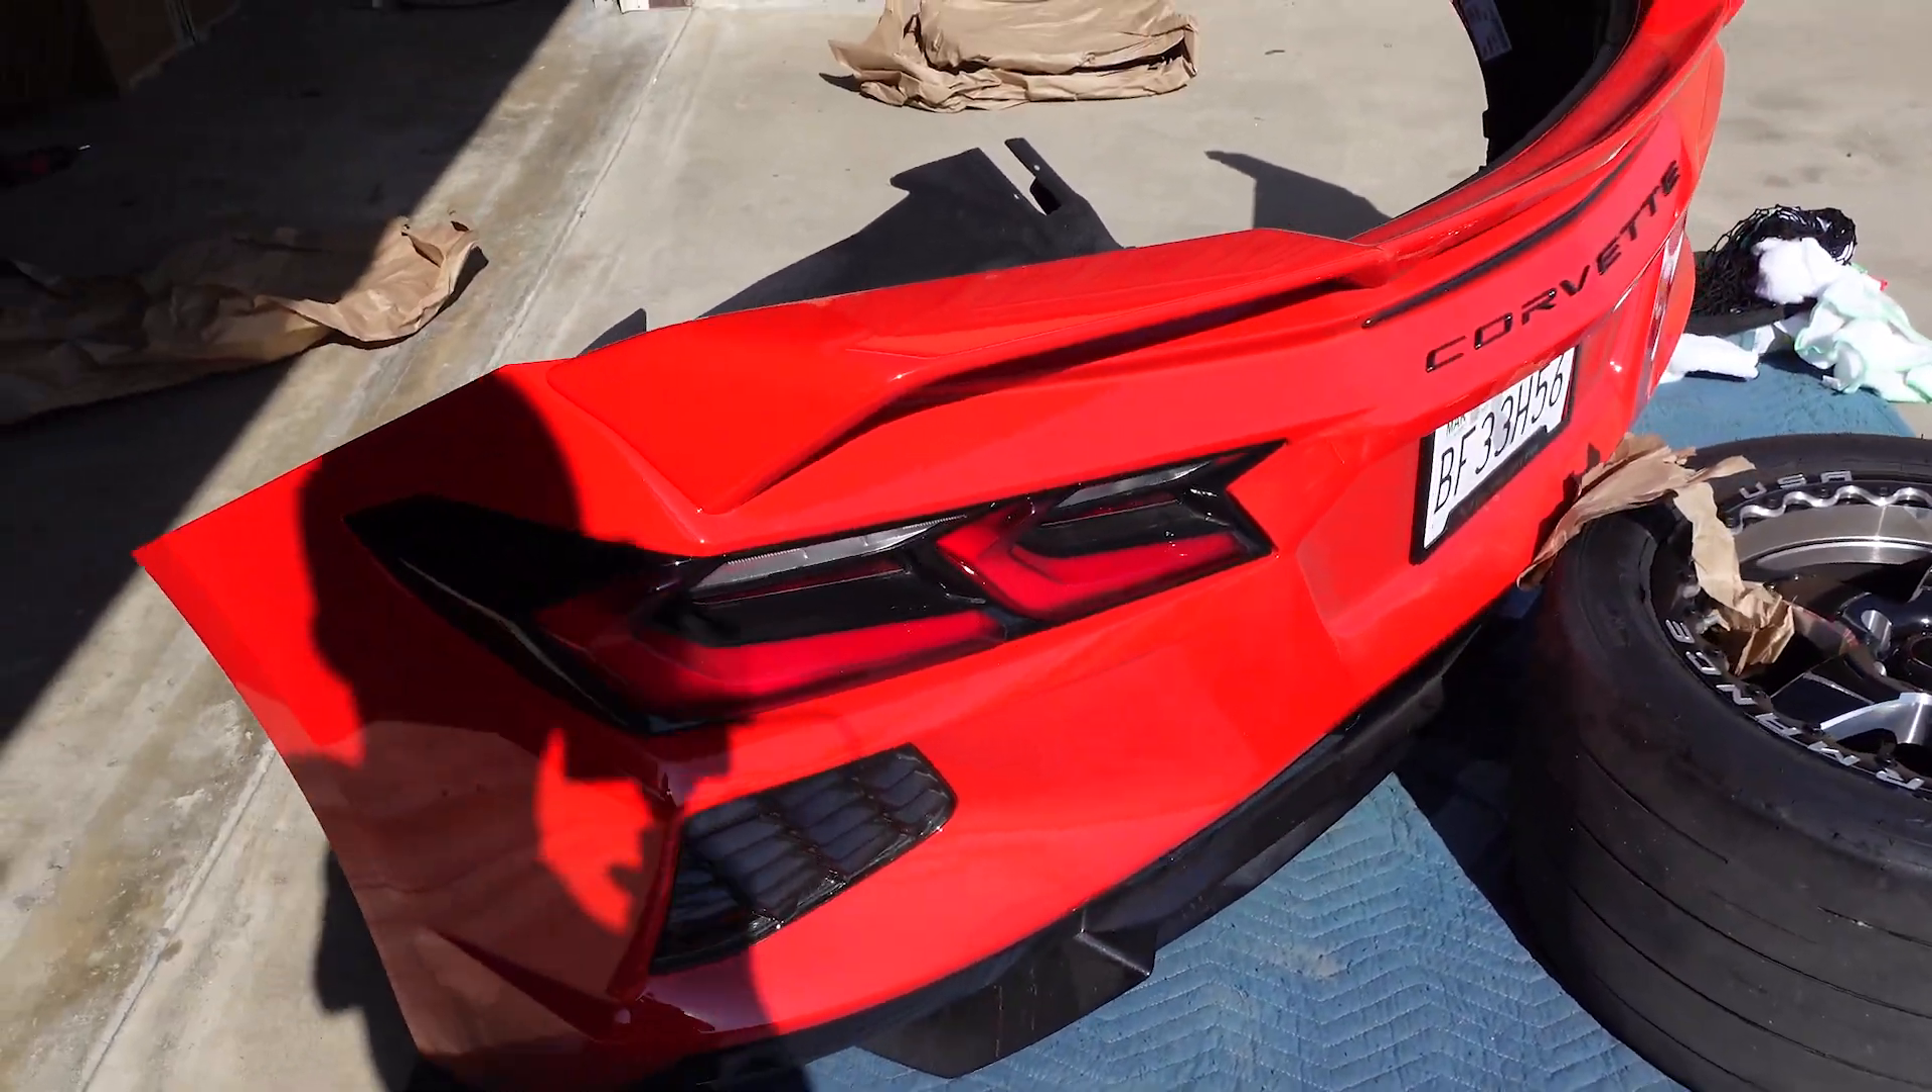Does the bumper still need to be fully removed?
No.